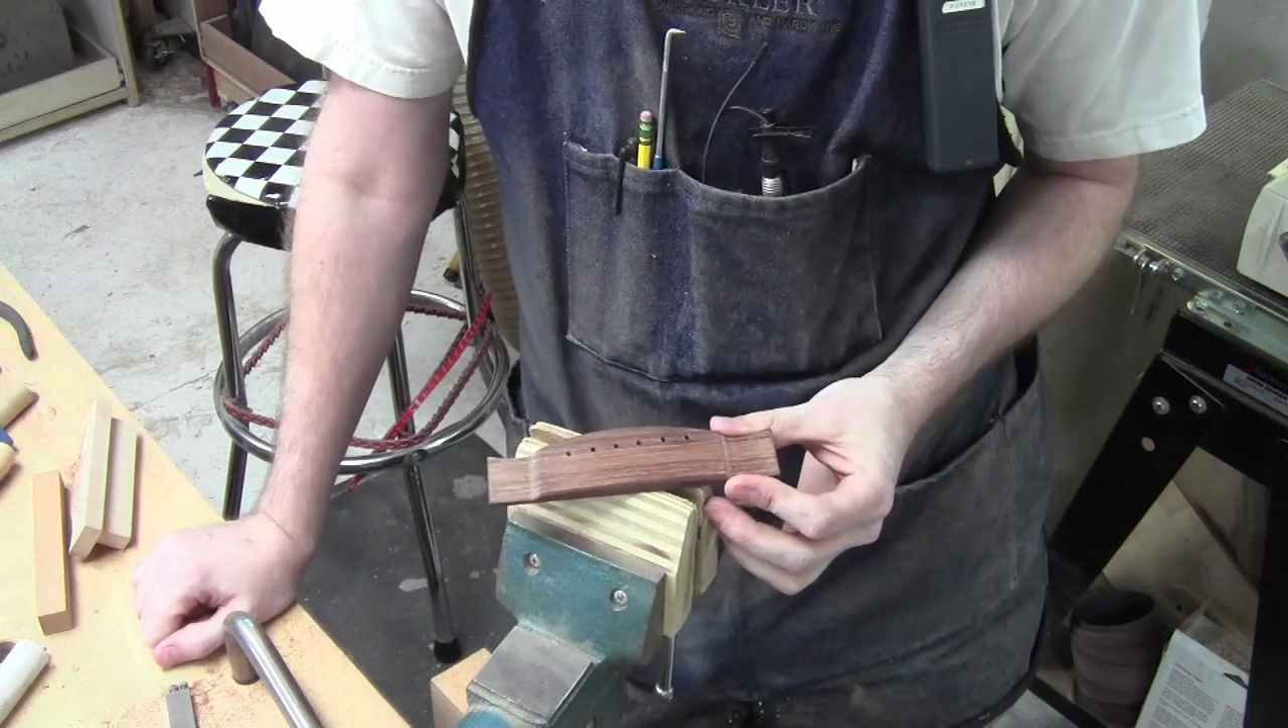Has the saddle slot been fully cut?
No.